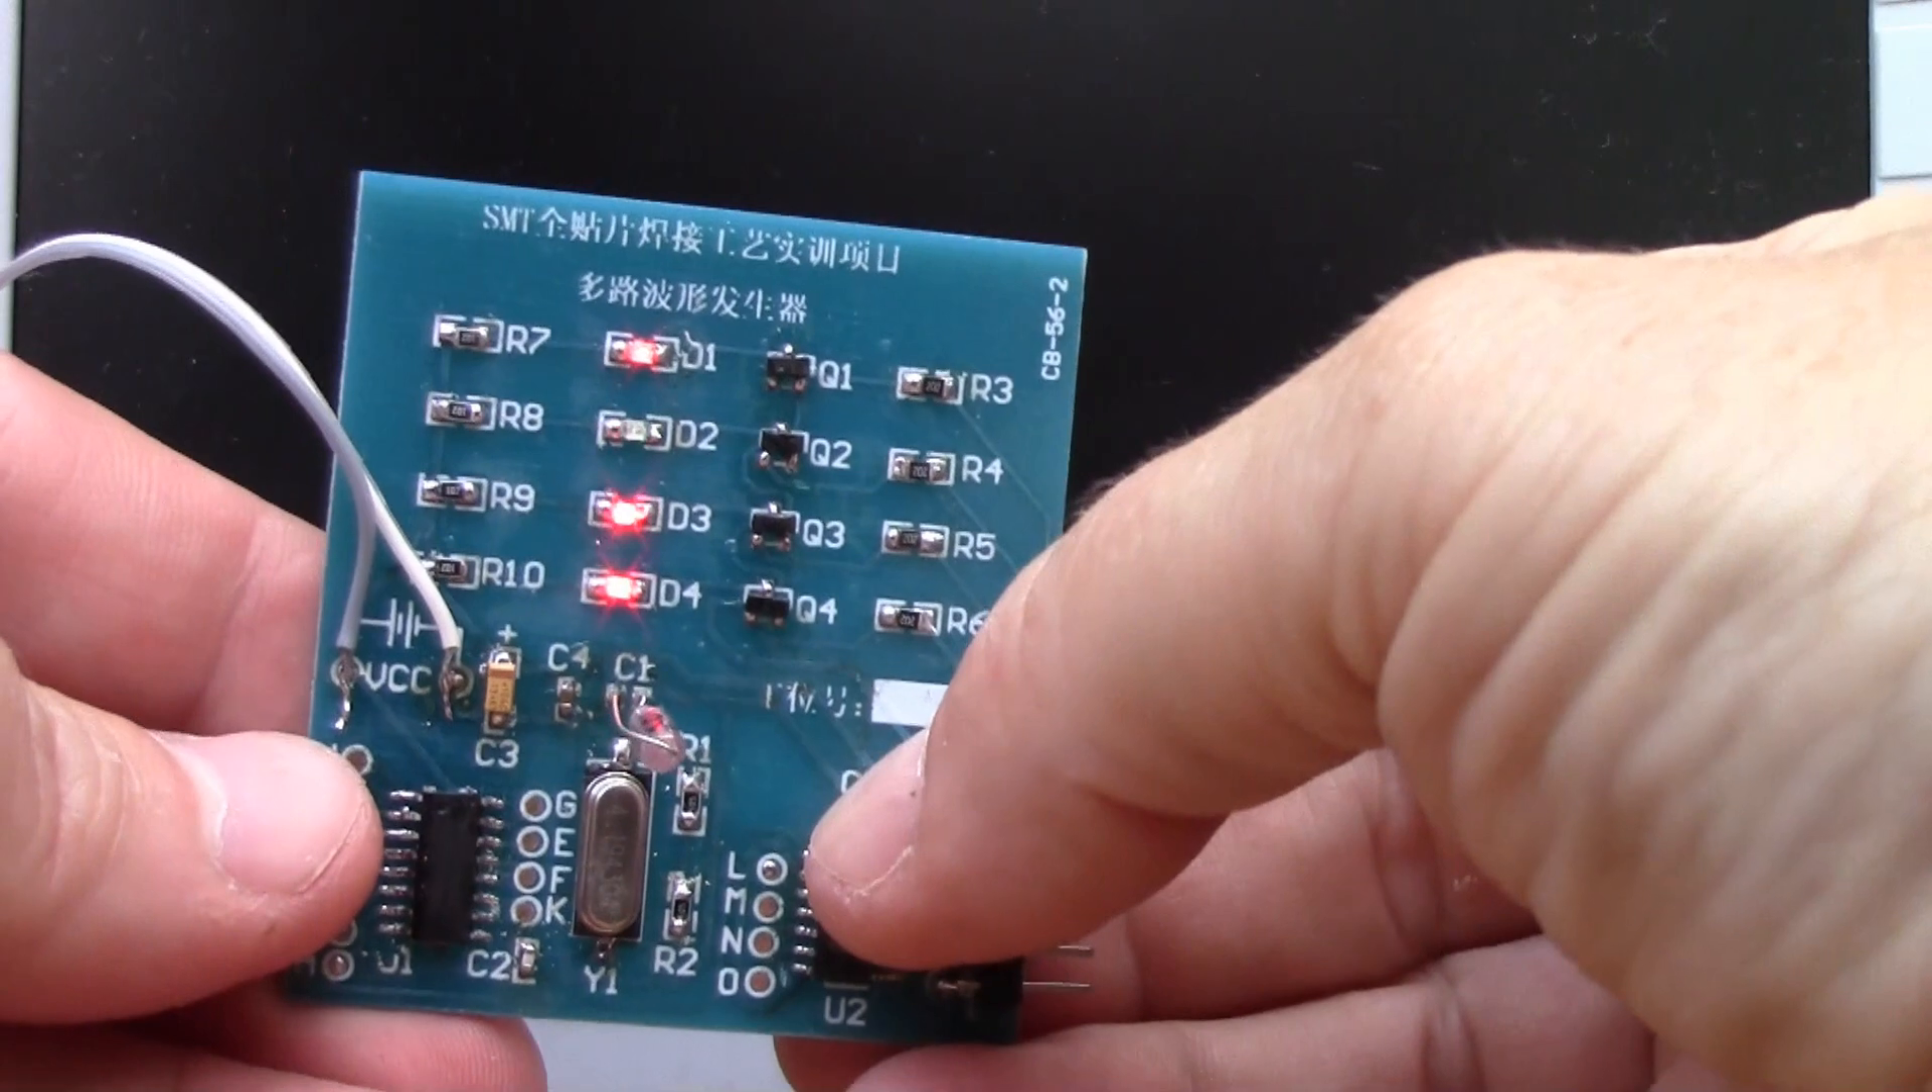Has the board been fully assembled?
Yes.